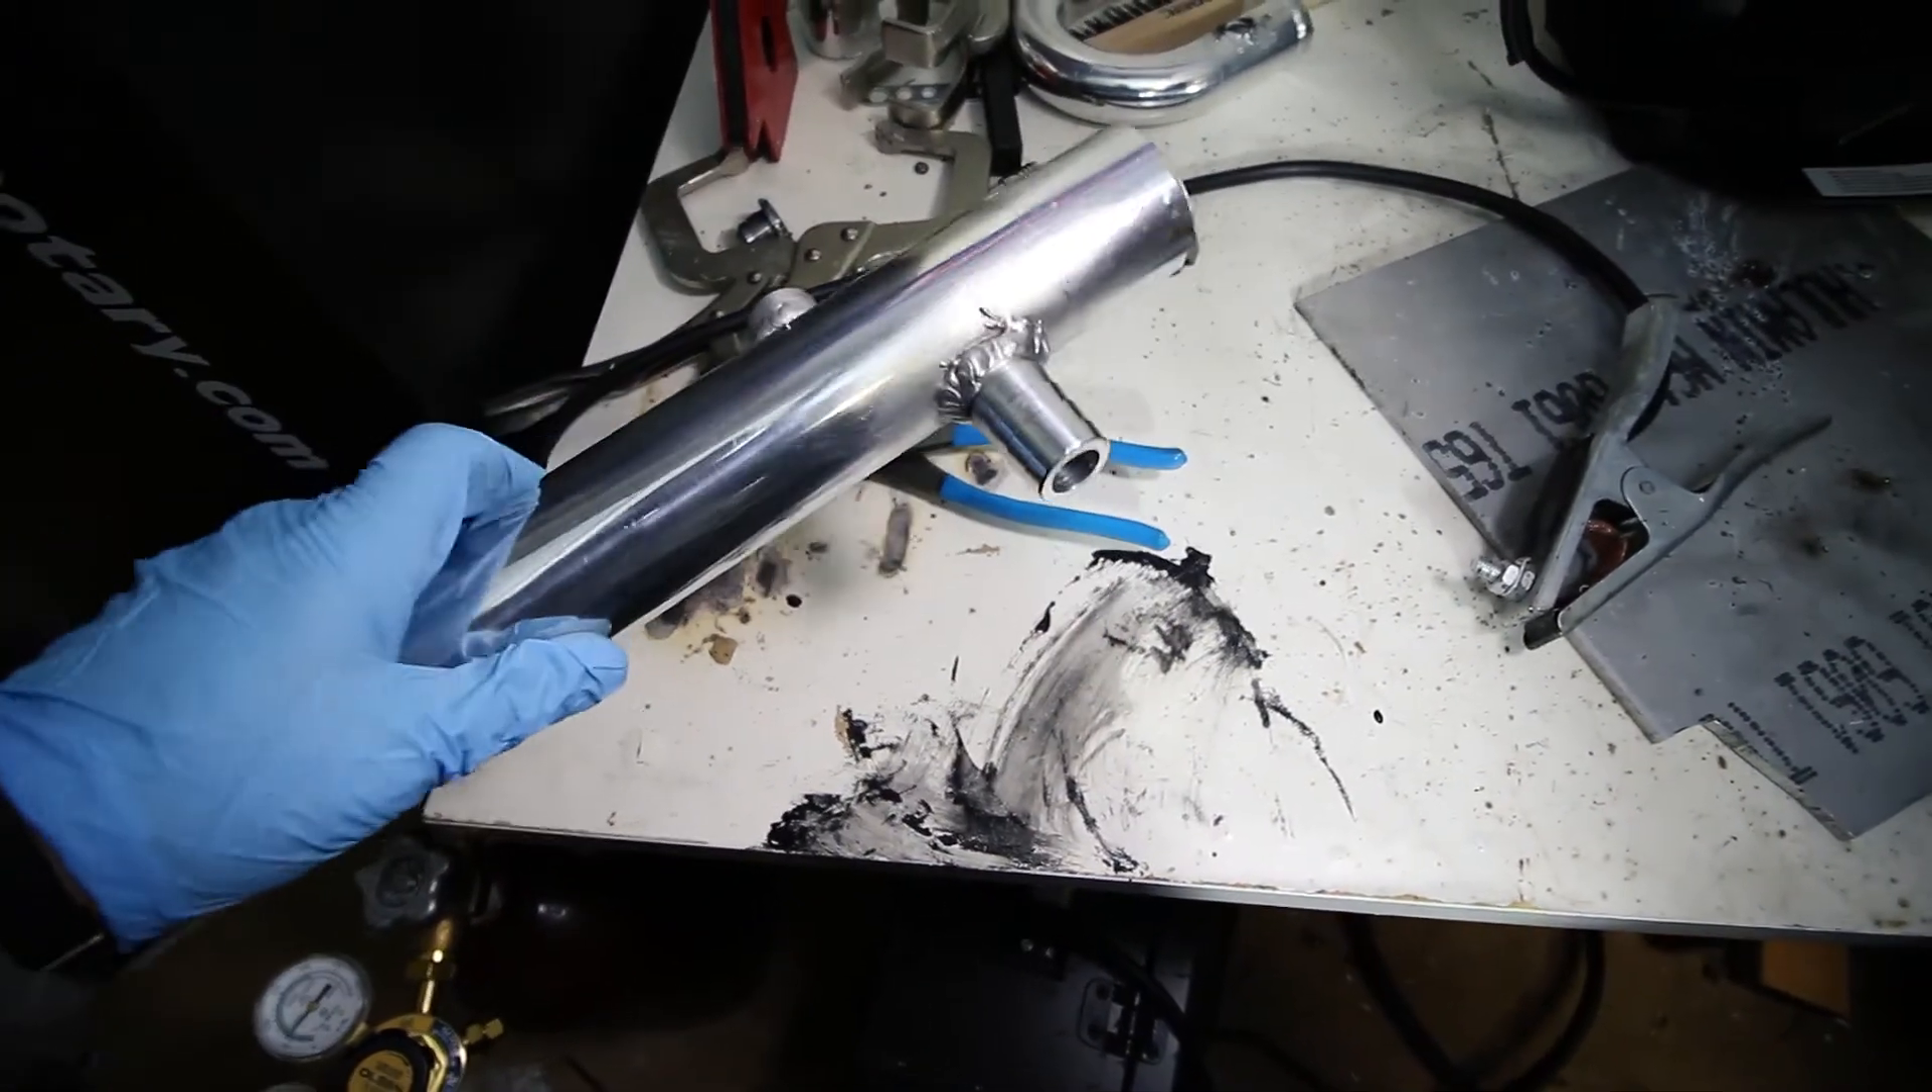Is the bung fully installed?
Yes.